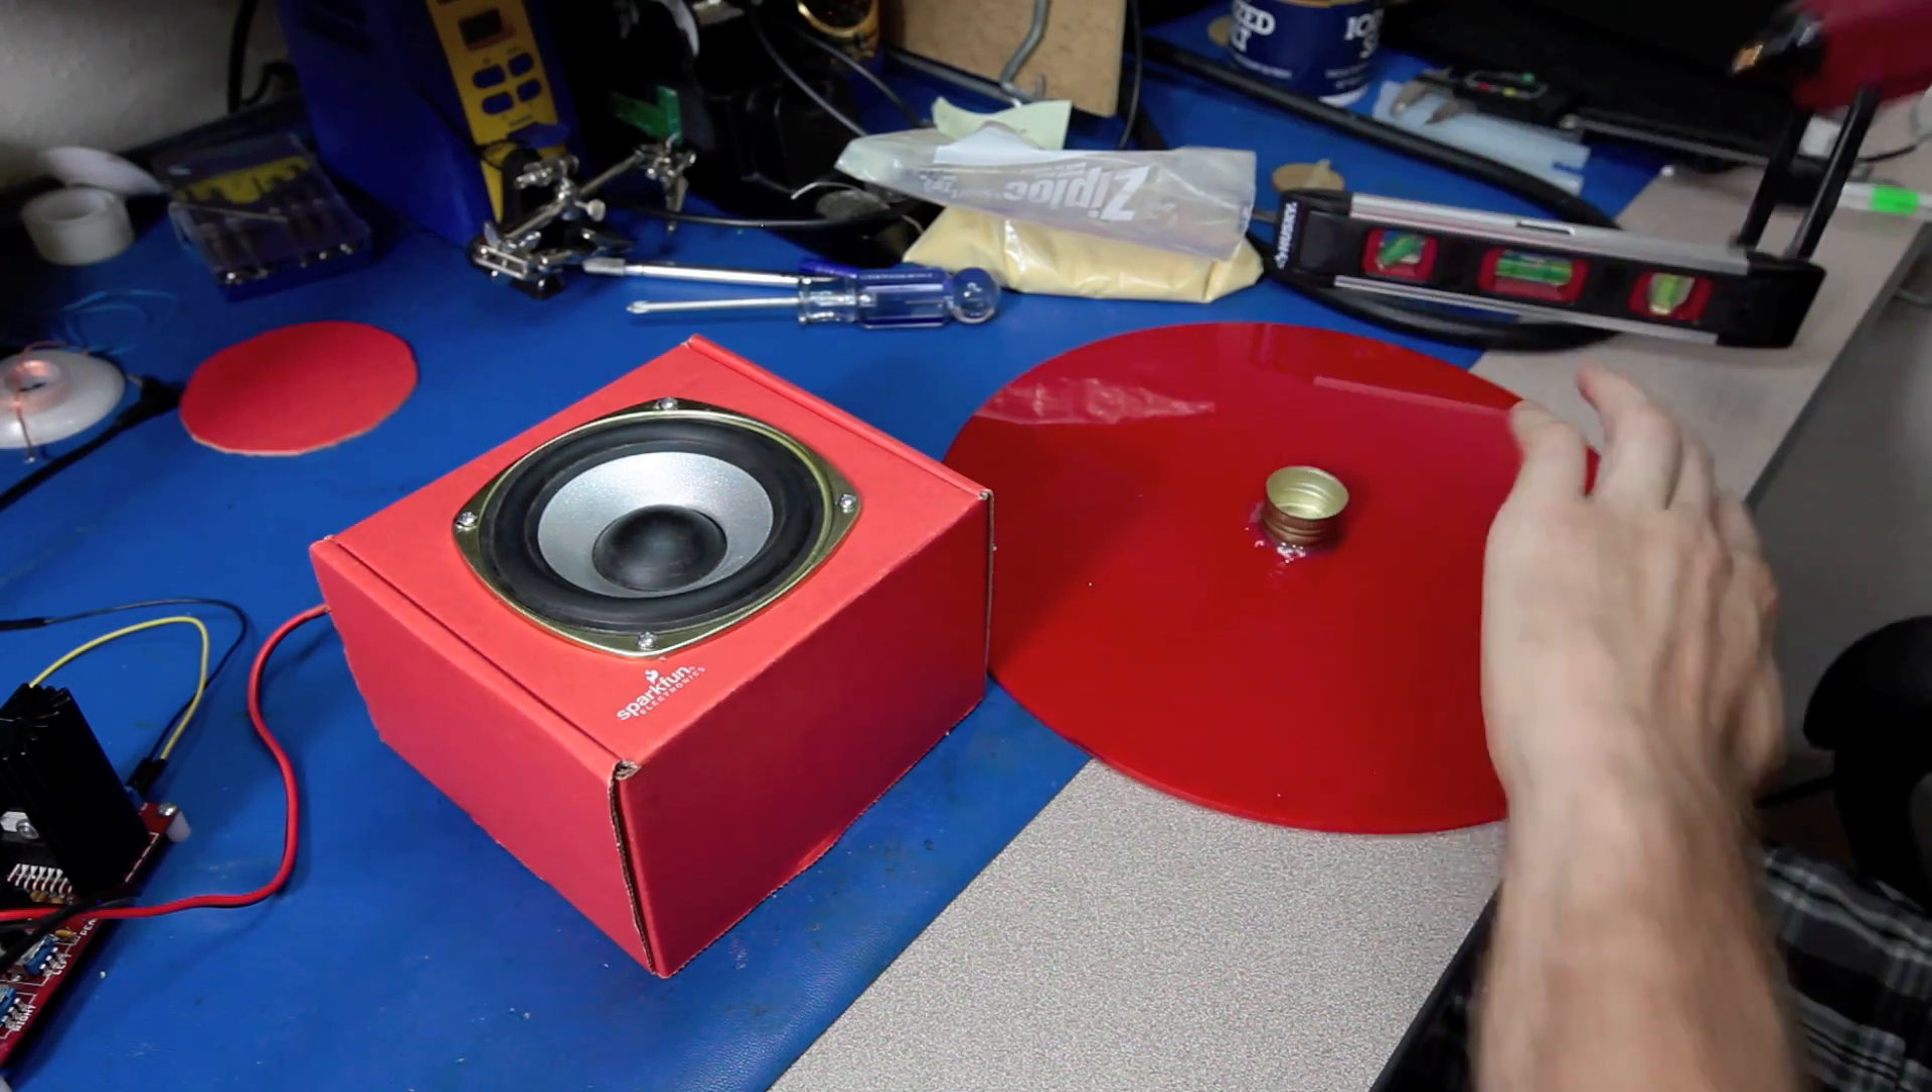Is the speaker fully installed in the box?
Yes.